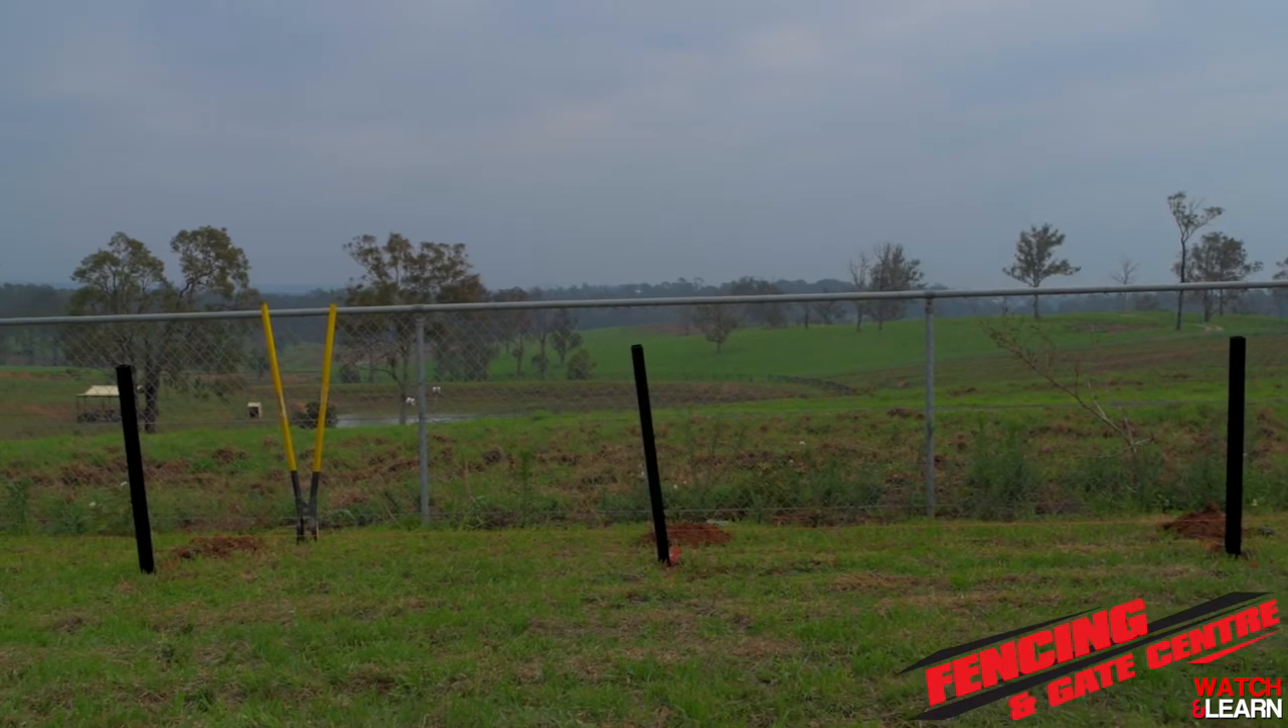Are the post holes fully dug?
Yes.